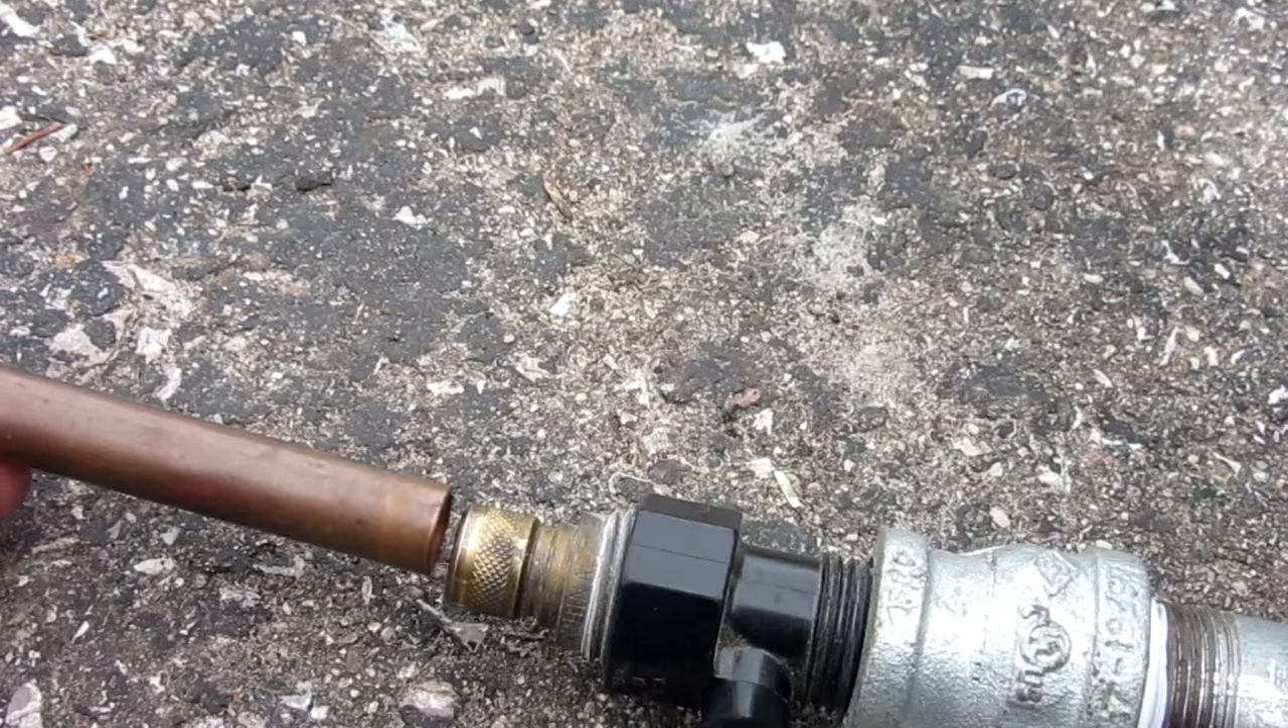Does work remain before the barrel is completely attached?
Yes.